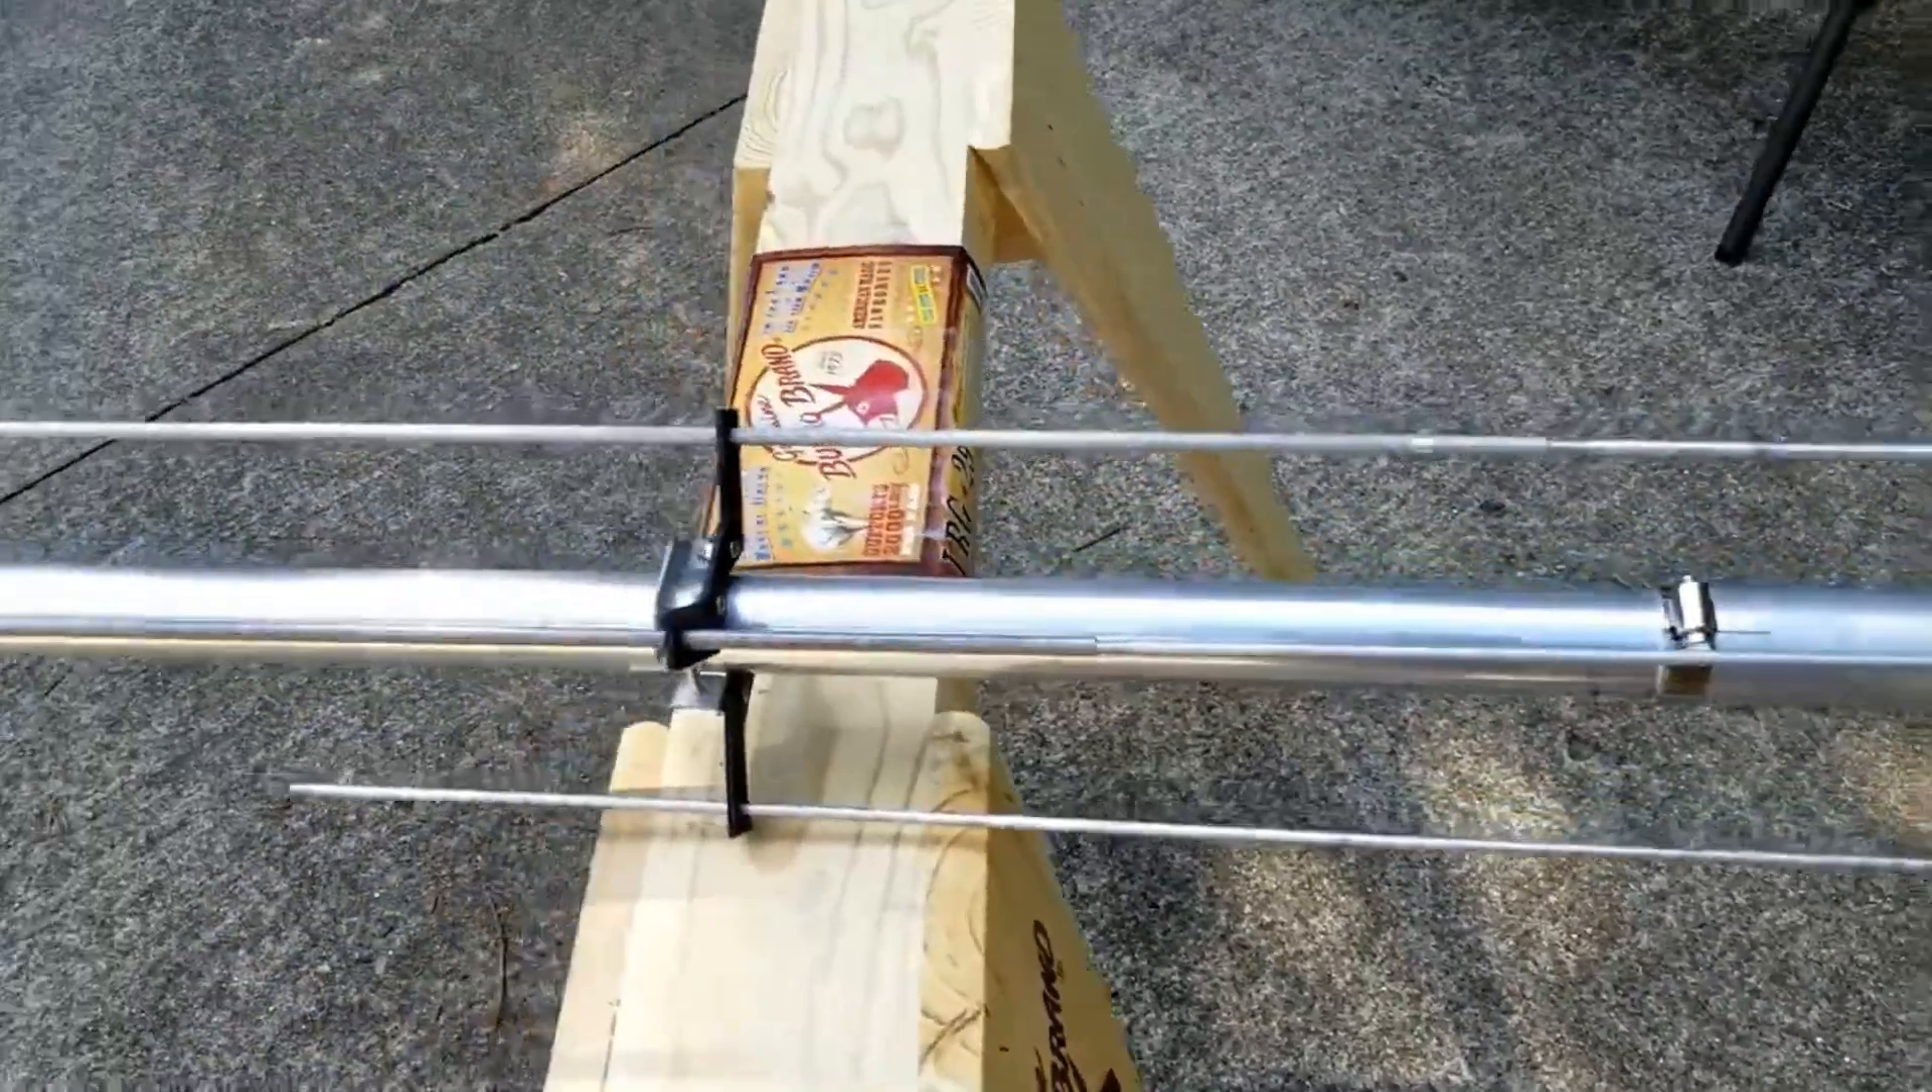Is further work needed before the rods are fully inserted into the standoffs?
No.